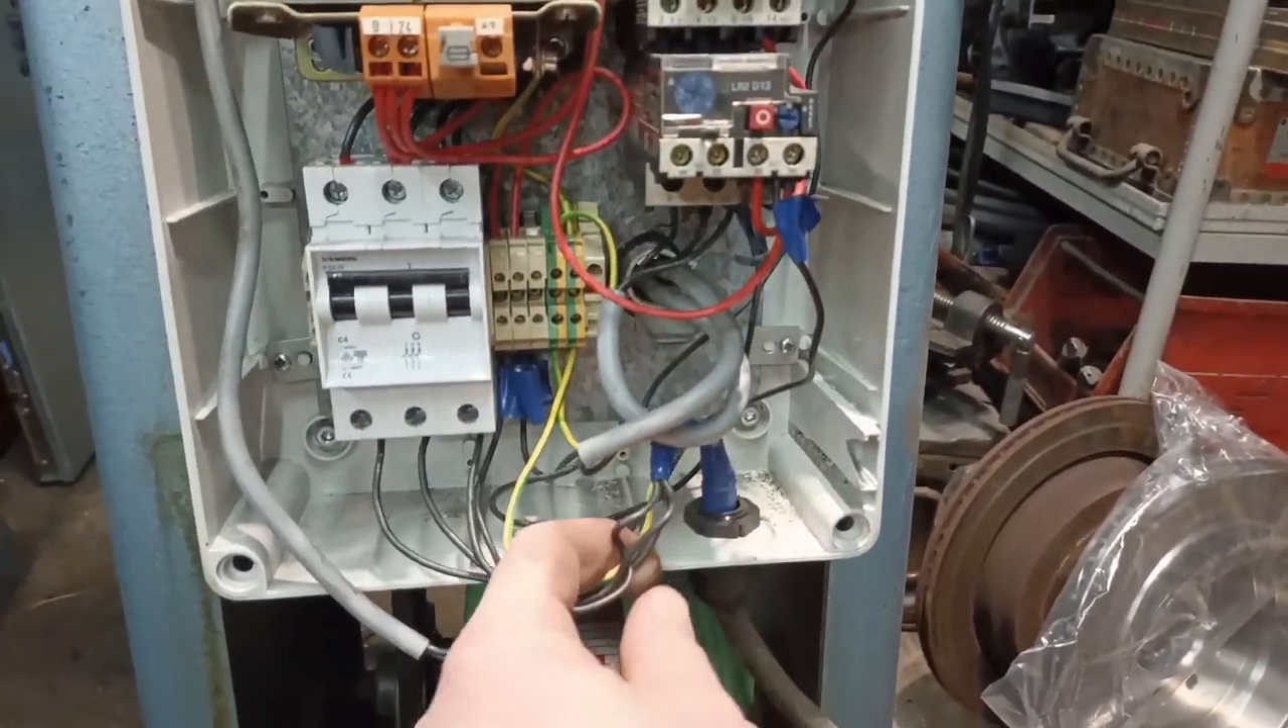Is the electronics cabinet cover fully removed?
Yes.